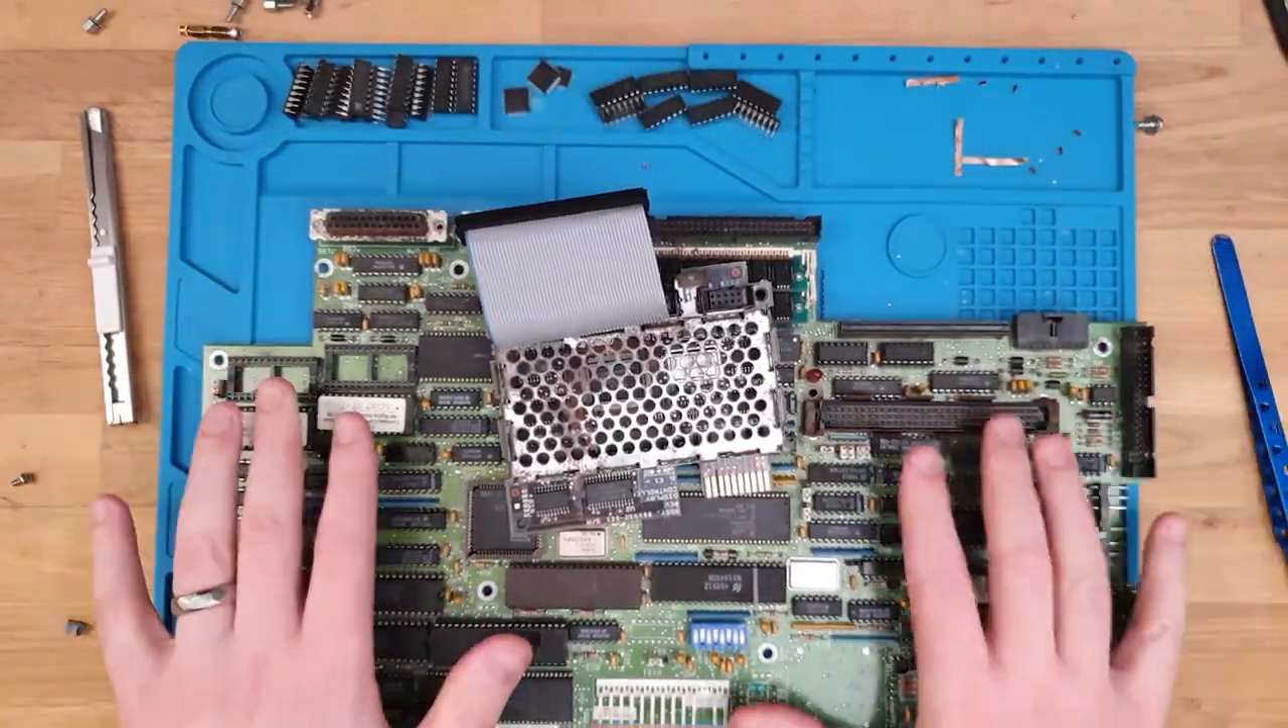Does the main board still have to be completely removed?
No.